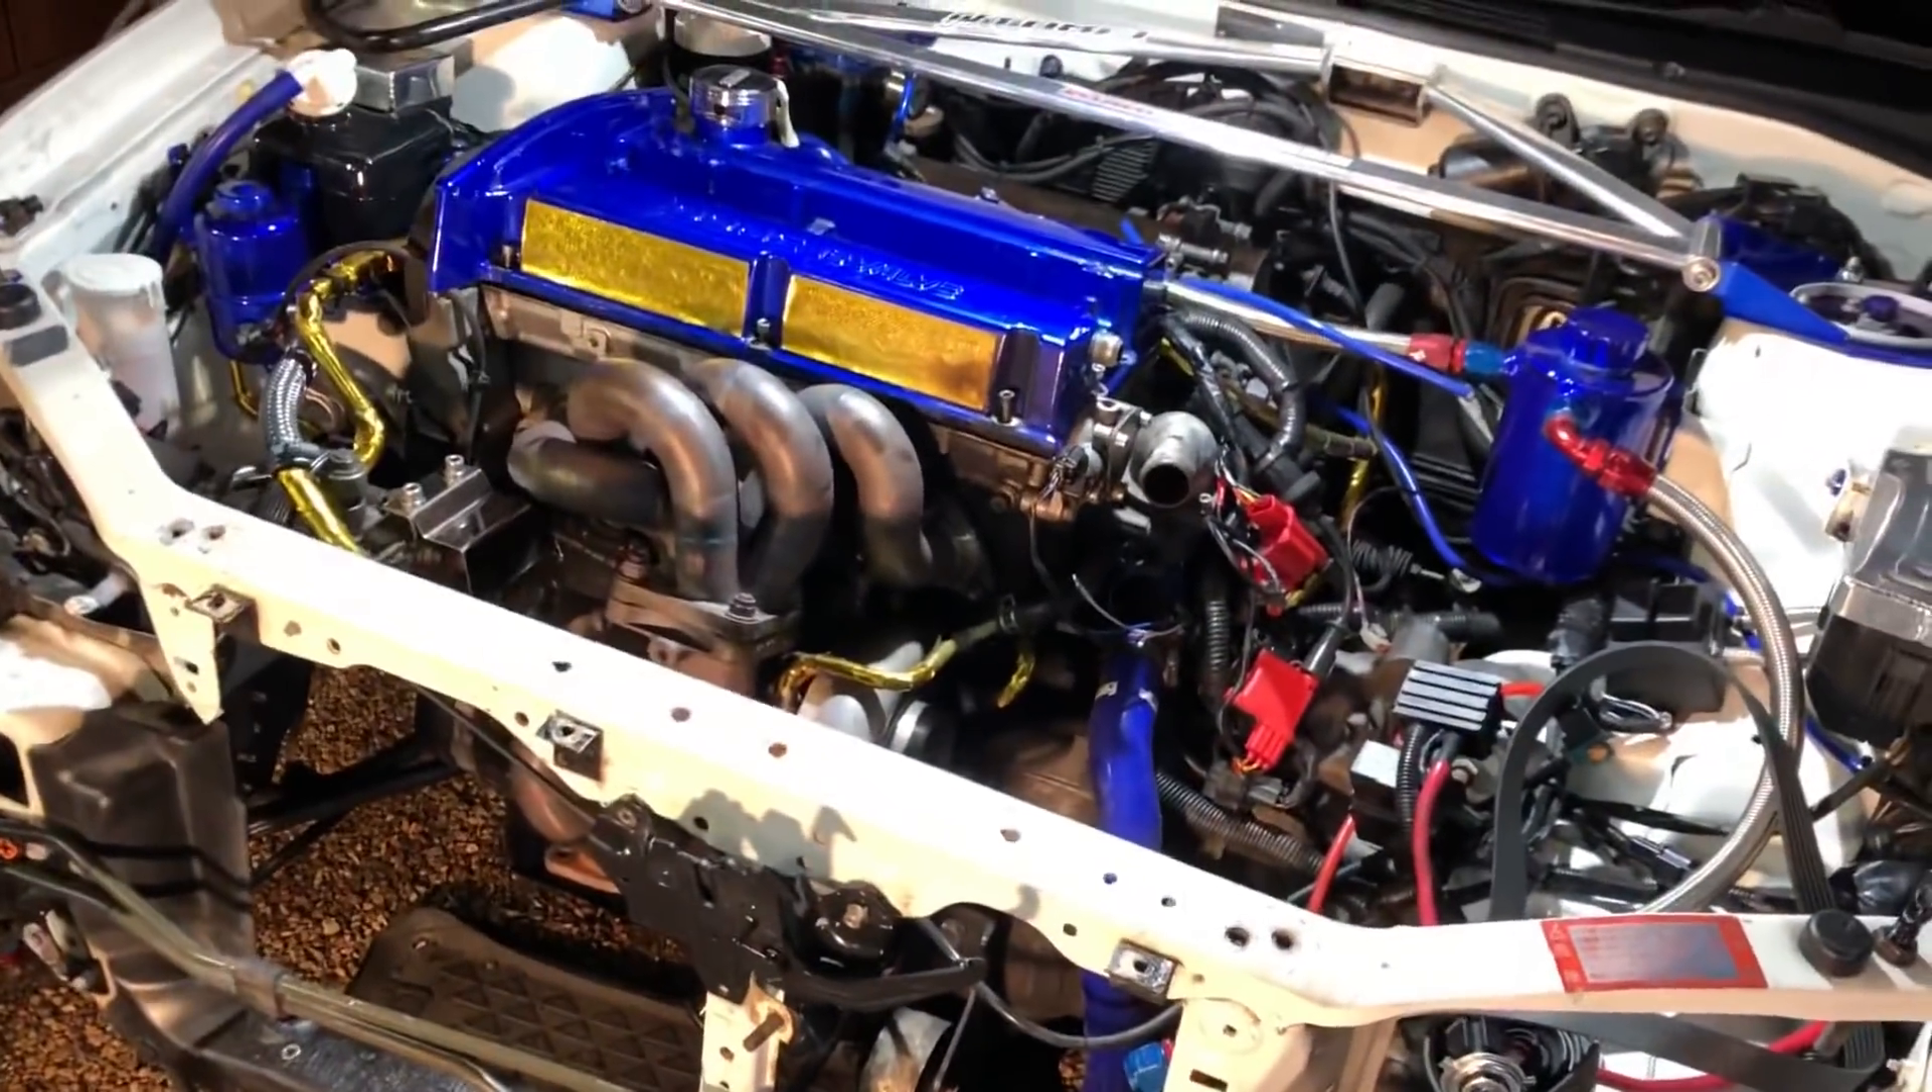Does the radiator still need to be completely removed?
No.